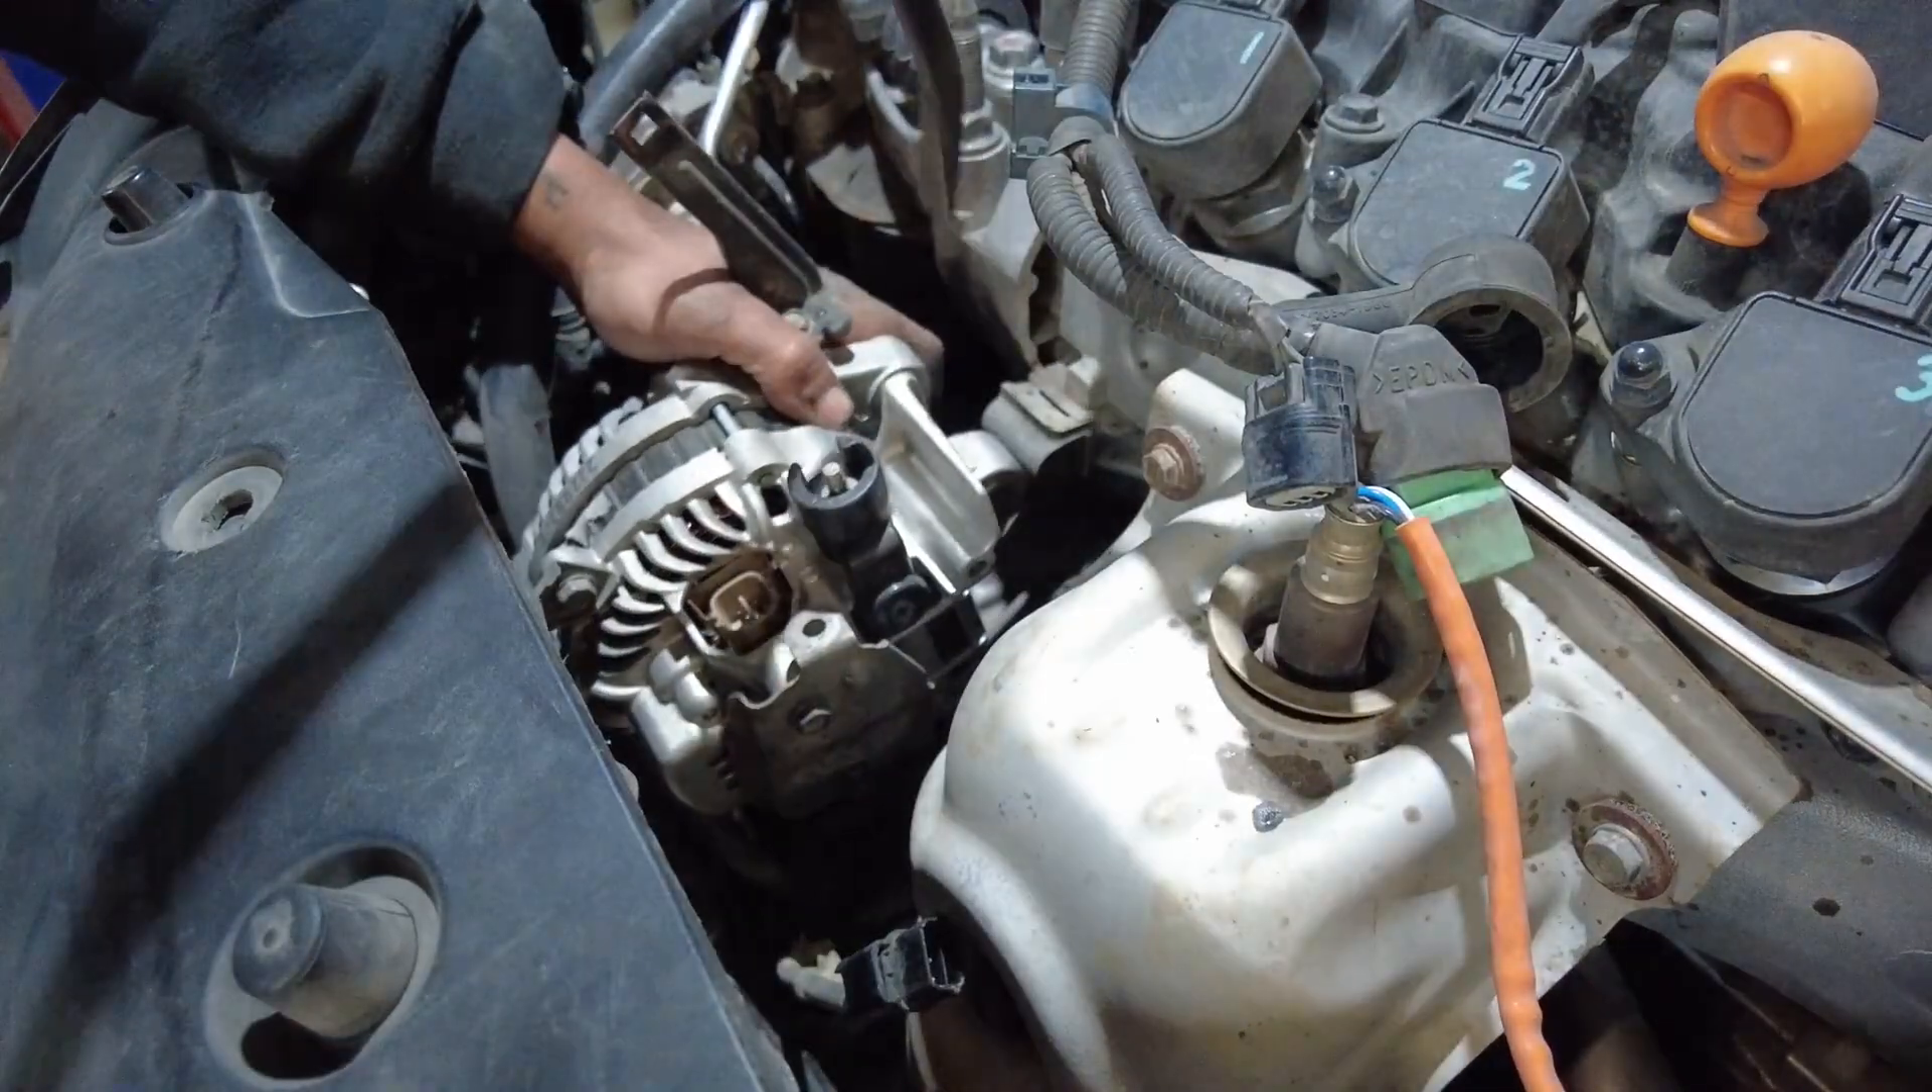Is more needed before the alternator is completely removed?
Yes.